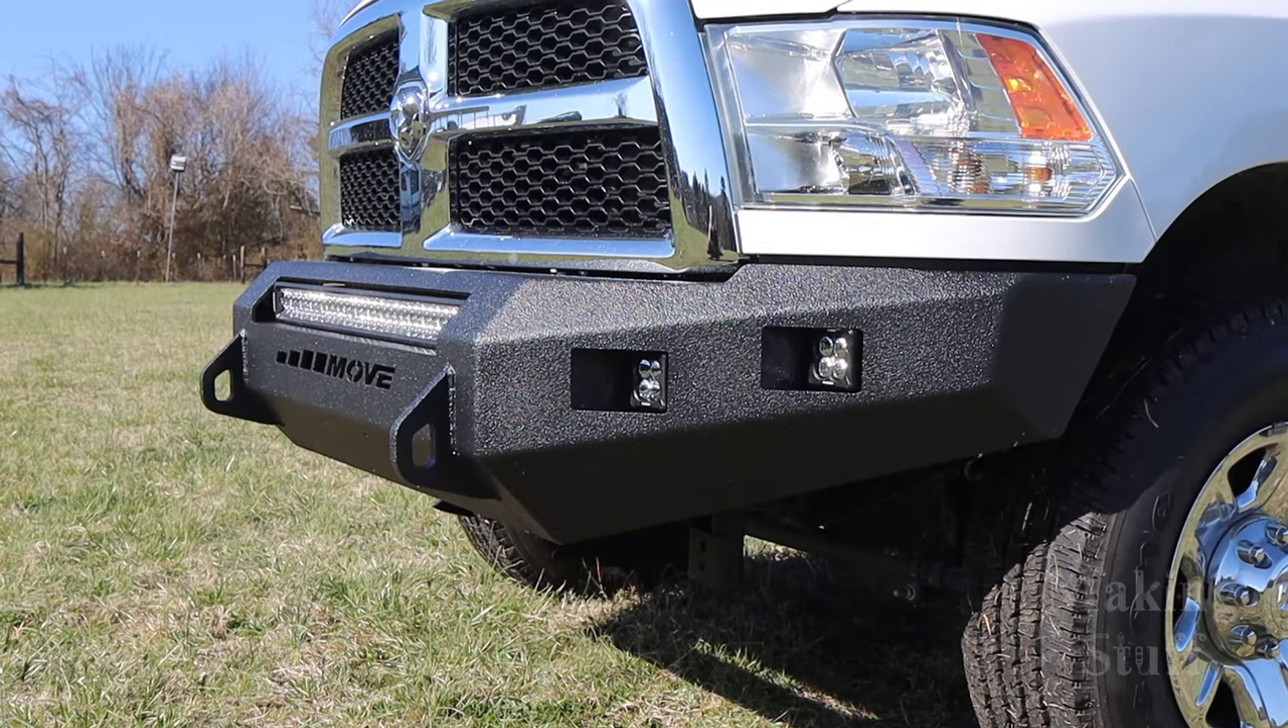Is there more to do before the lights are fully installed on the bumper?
No.